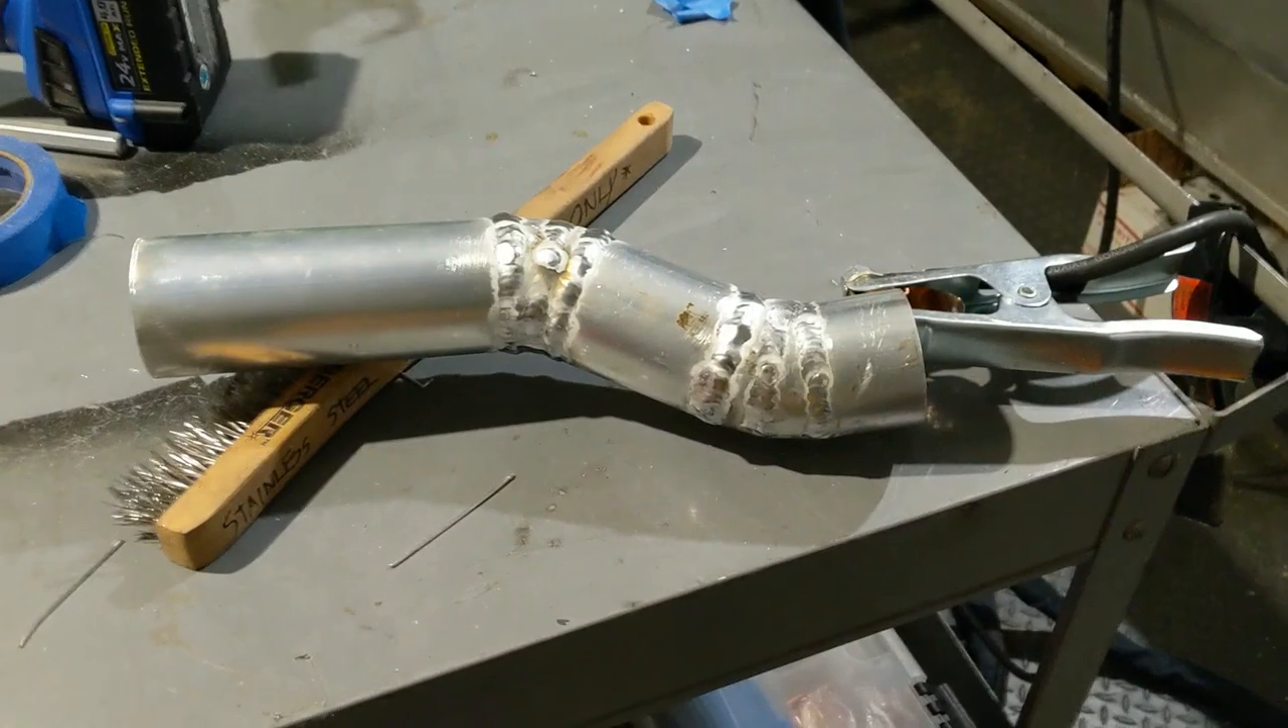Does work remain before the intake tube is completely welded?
No.